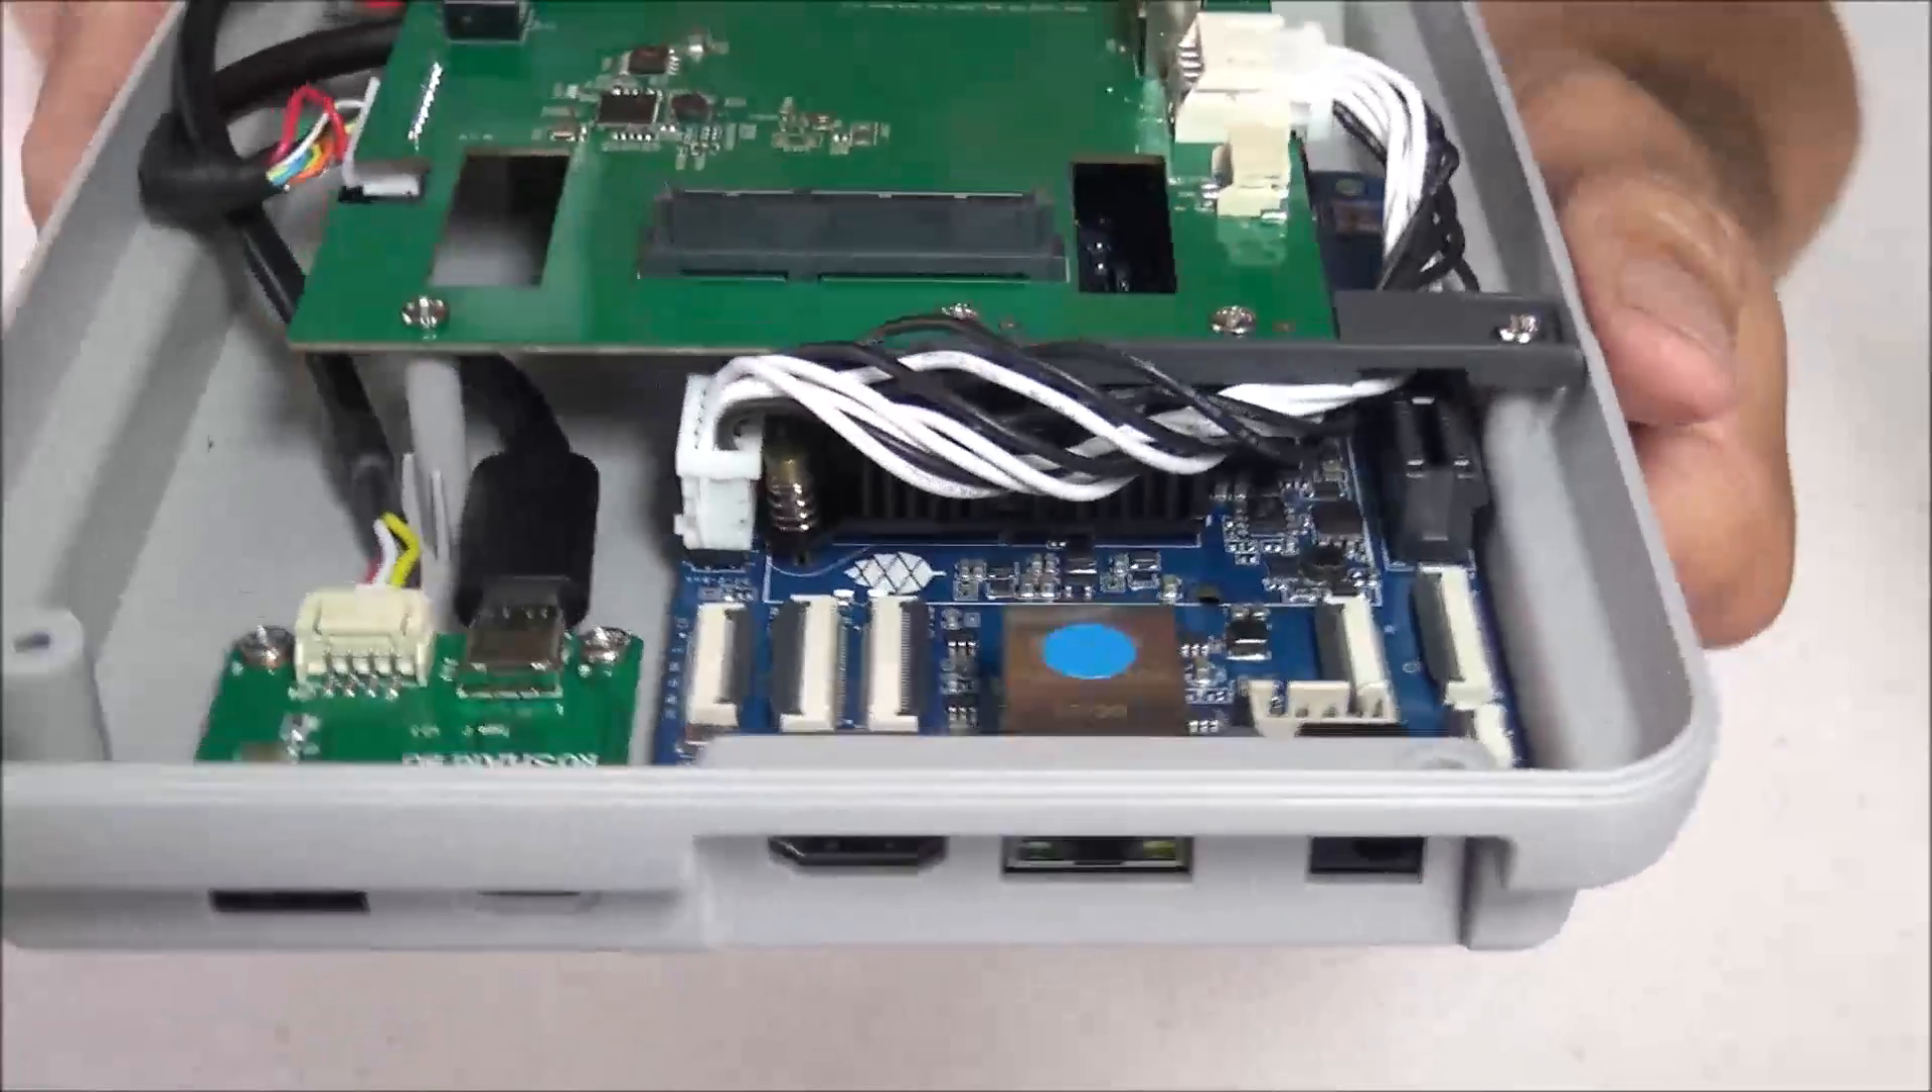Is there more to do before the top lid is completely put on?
Yes.